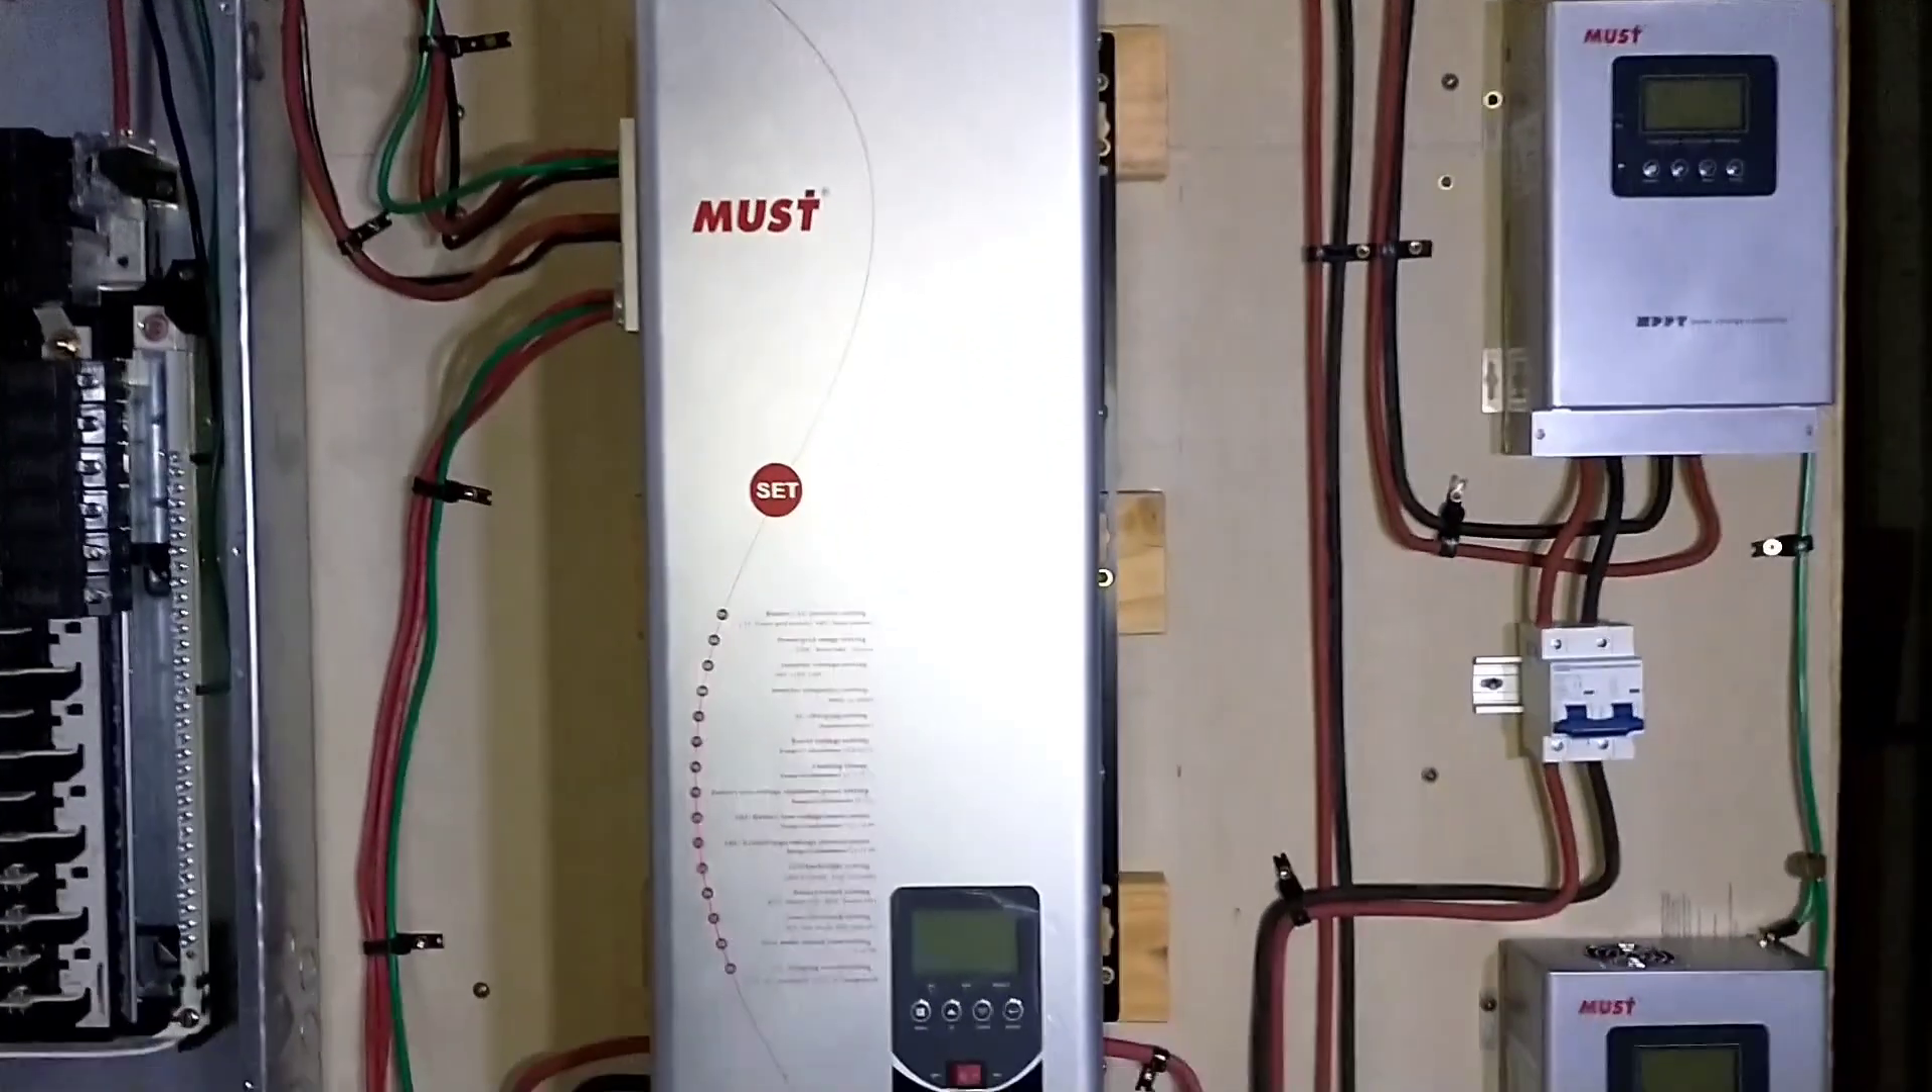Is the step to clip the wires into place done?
Yes.